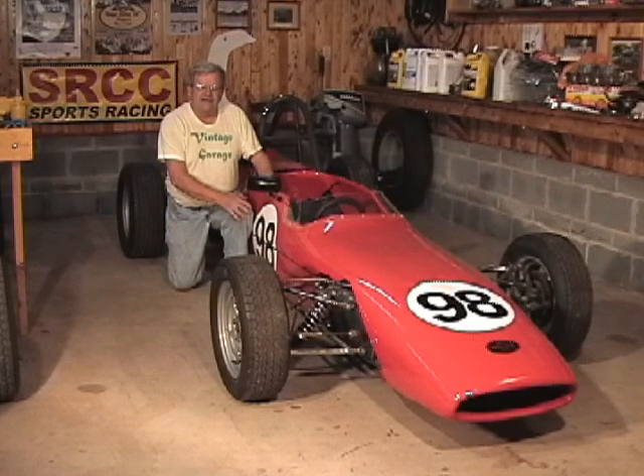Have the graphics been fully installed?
Yes.